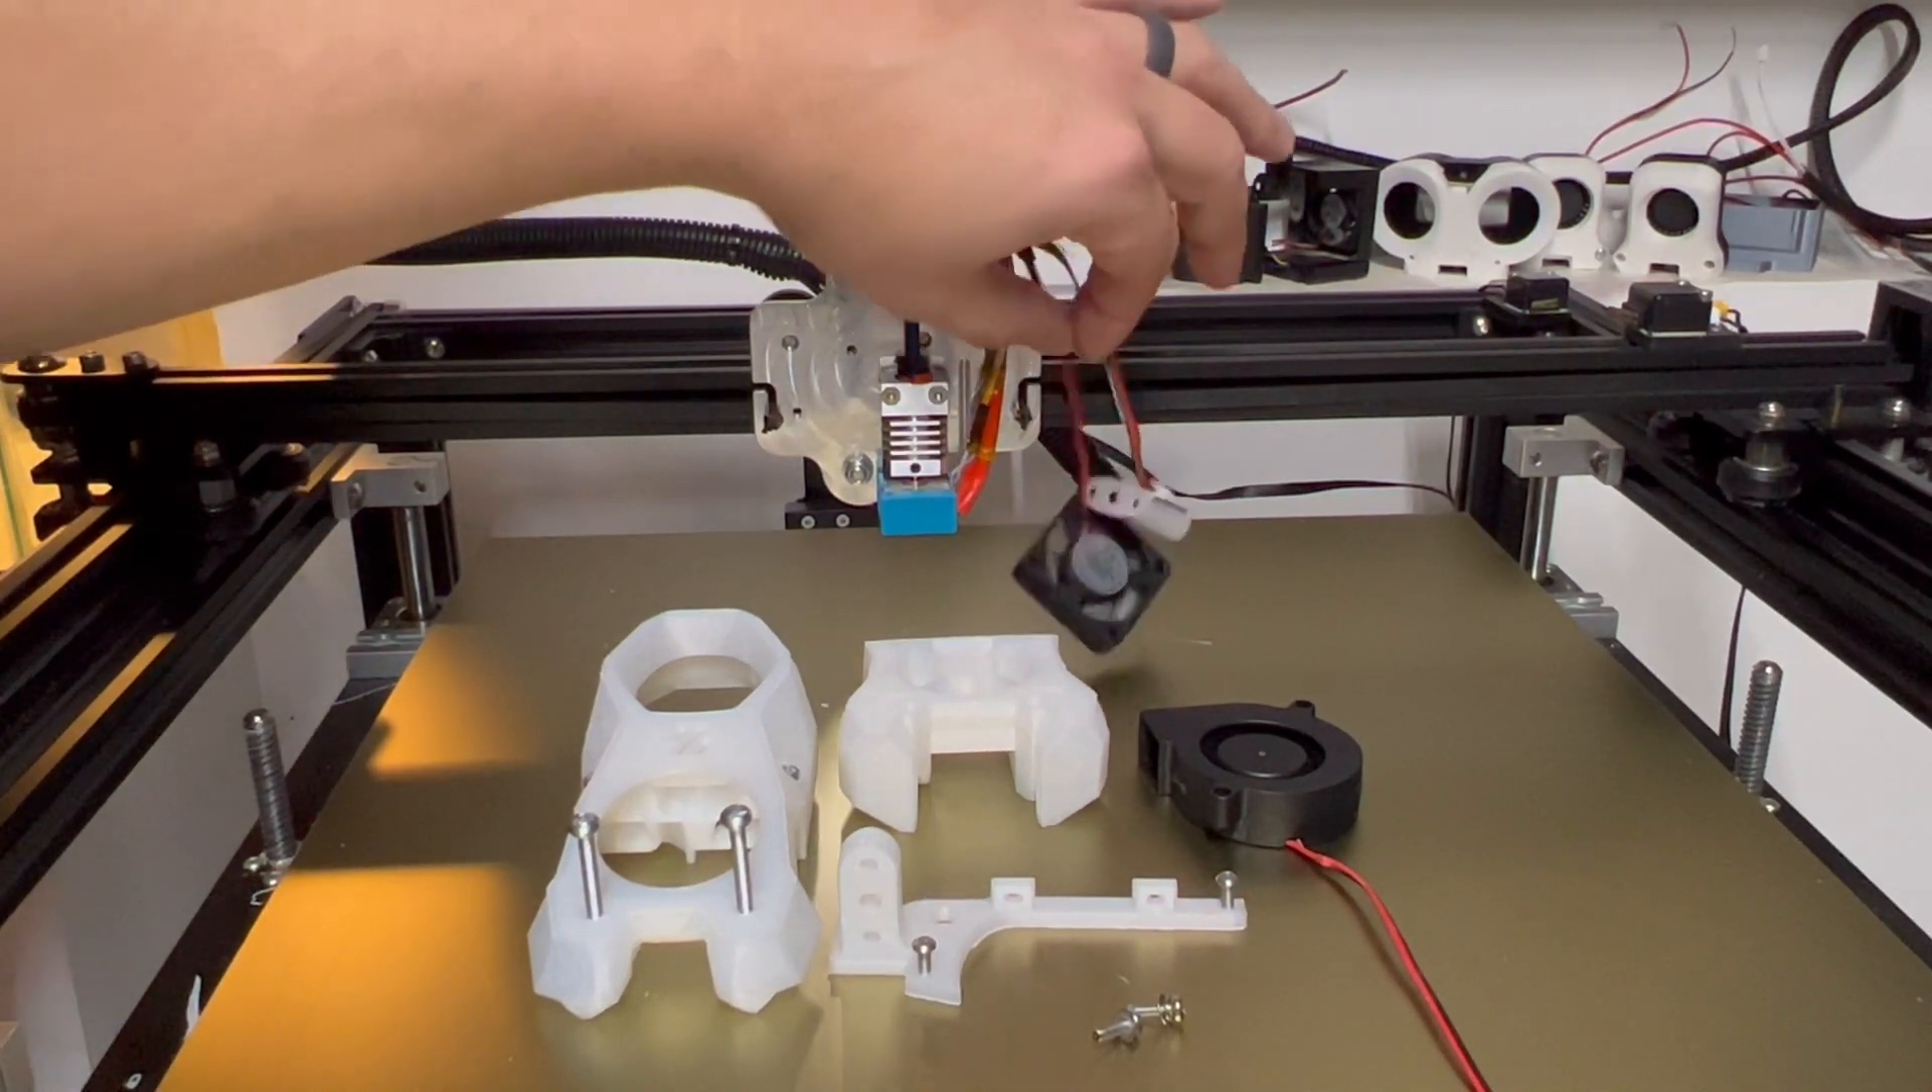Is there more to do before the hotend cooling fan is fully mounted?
Yes.